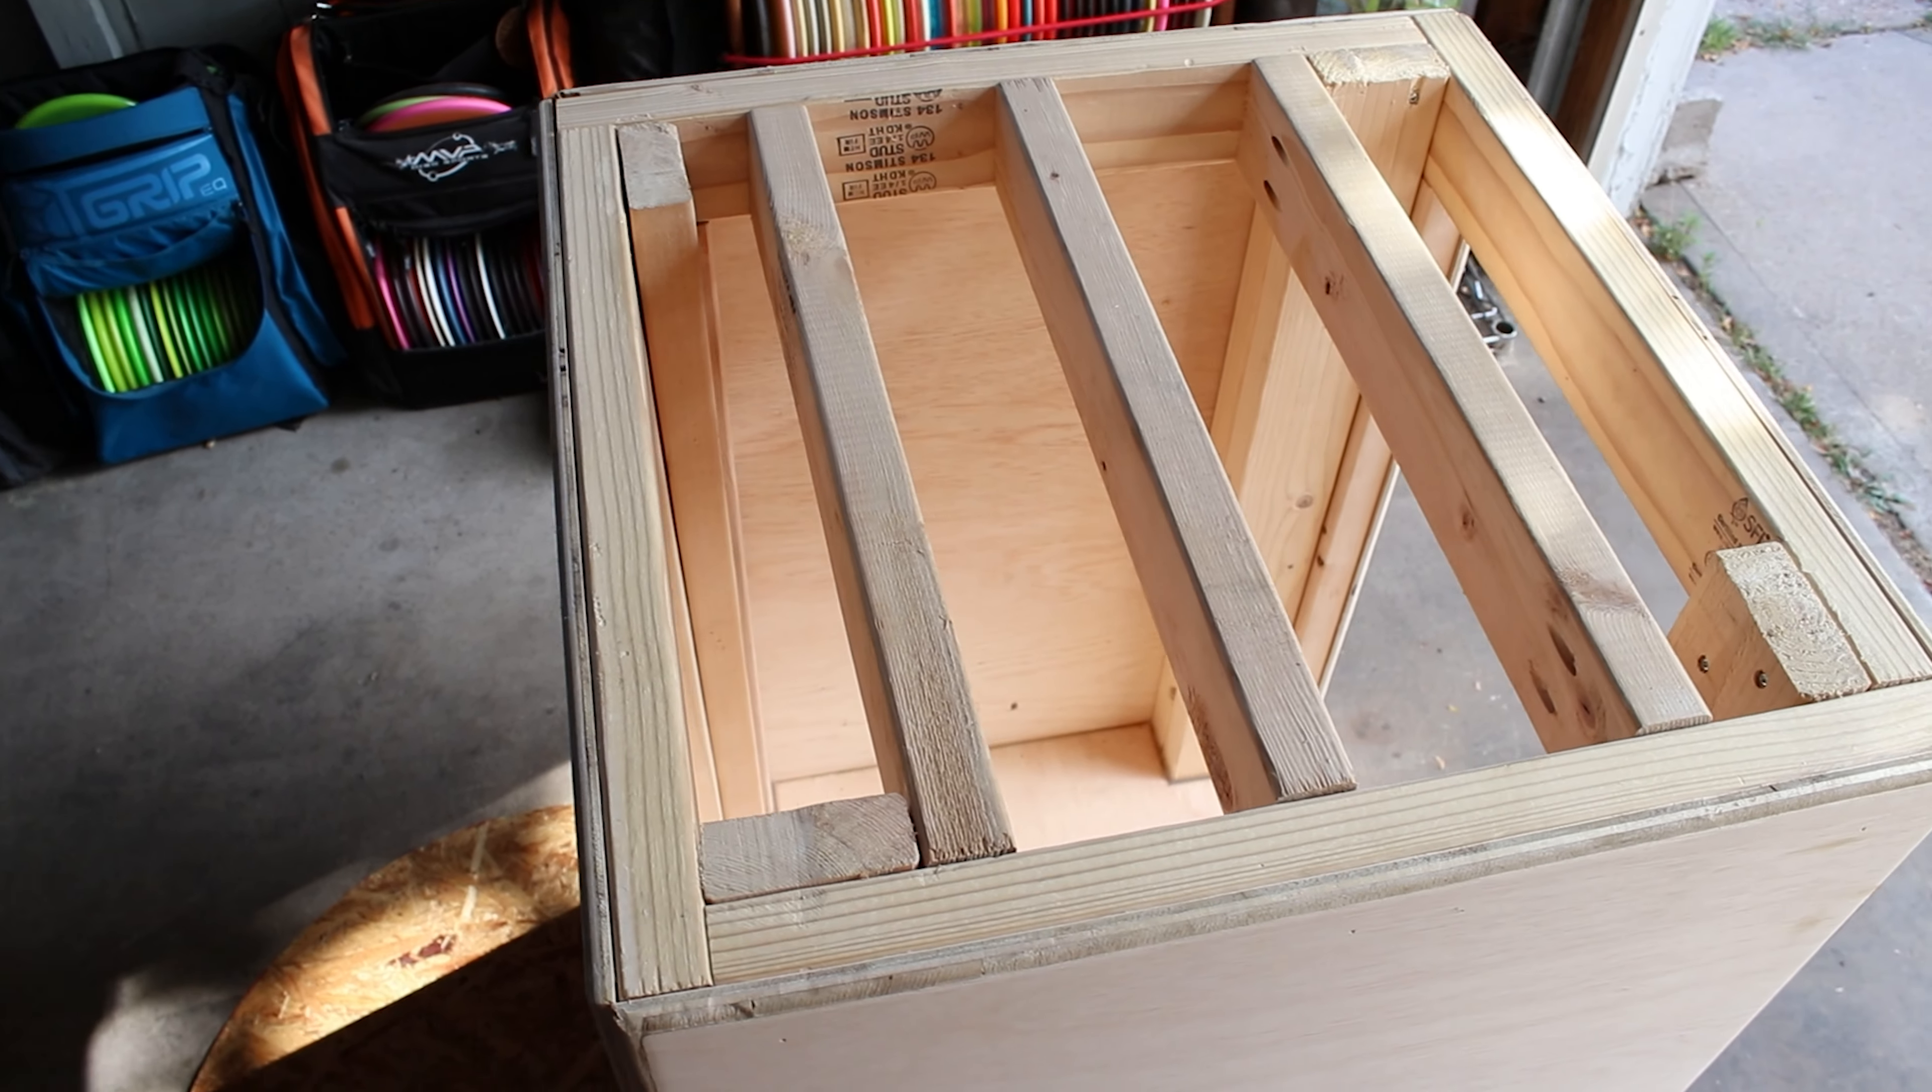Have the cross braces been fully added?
Yes.